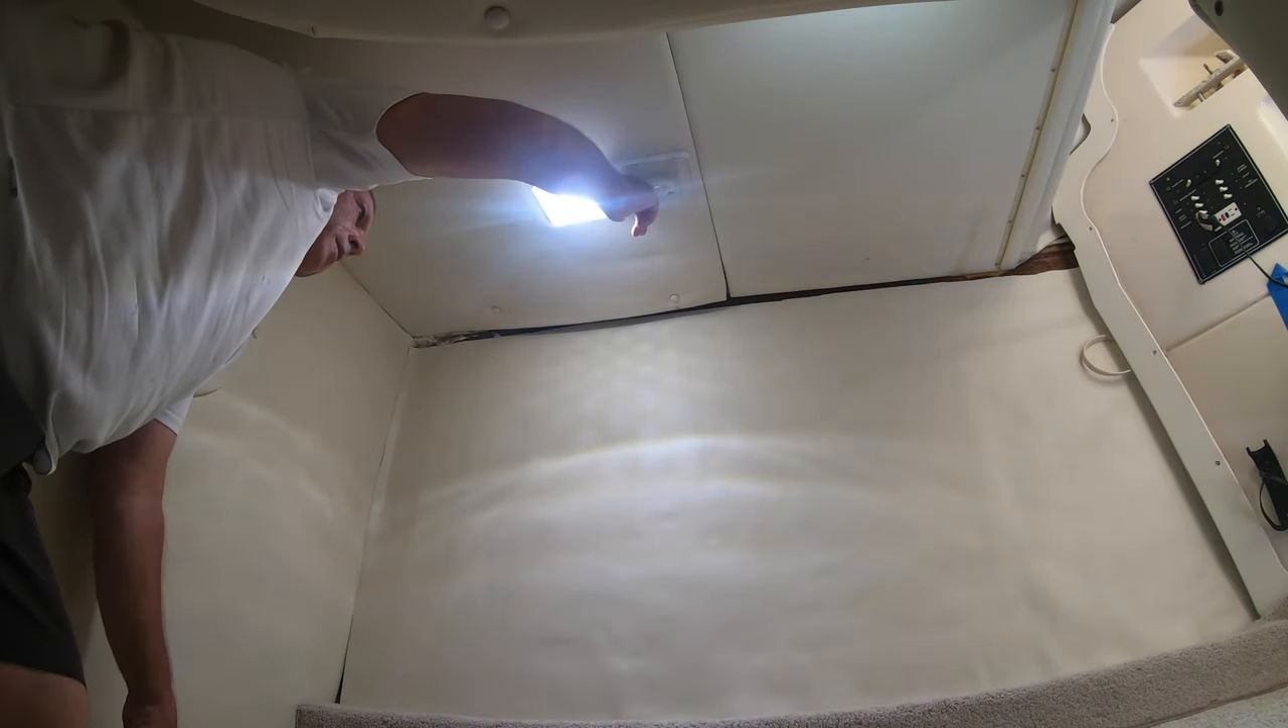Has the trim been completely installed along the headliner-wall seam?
No.